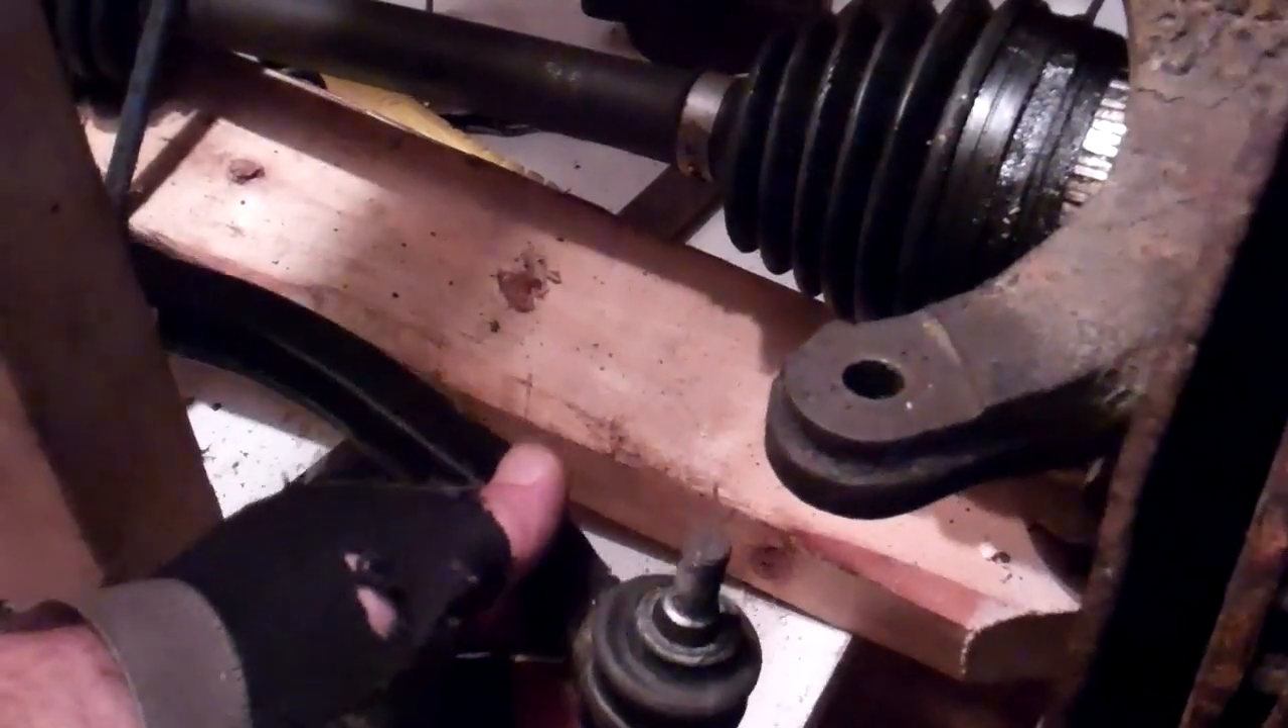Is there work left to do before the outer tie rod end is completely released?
No.